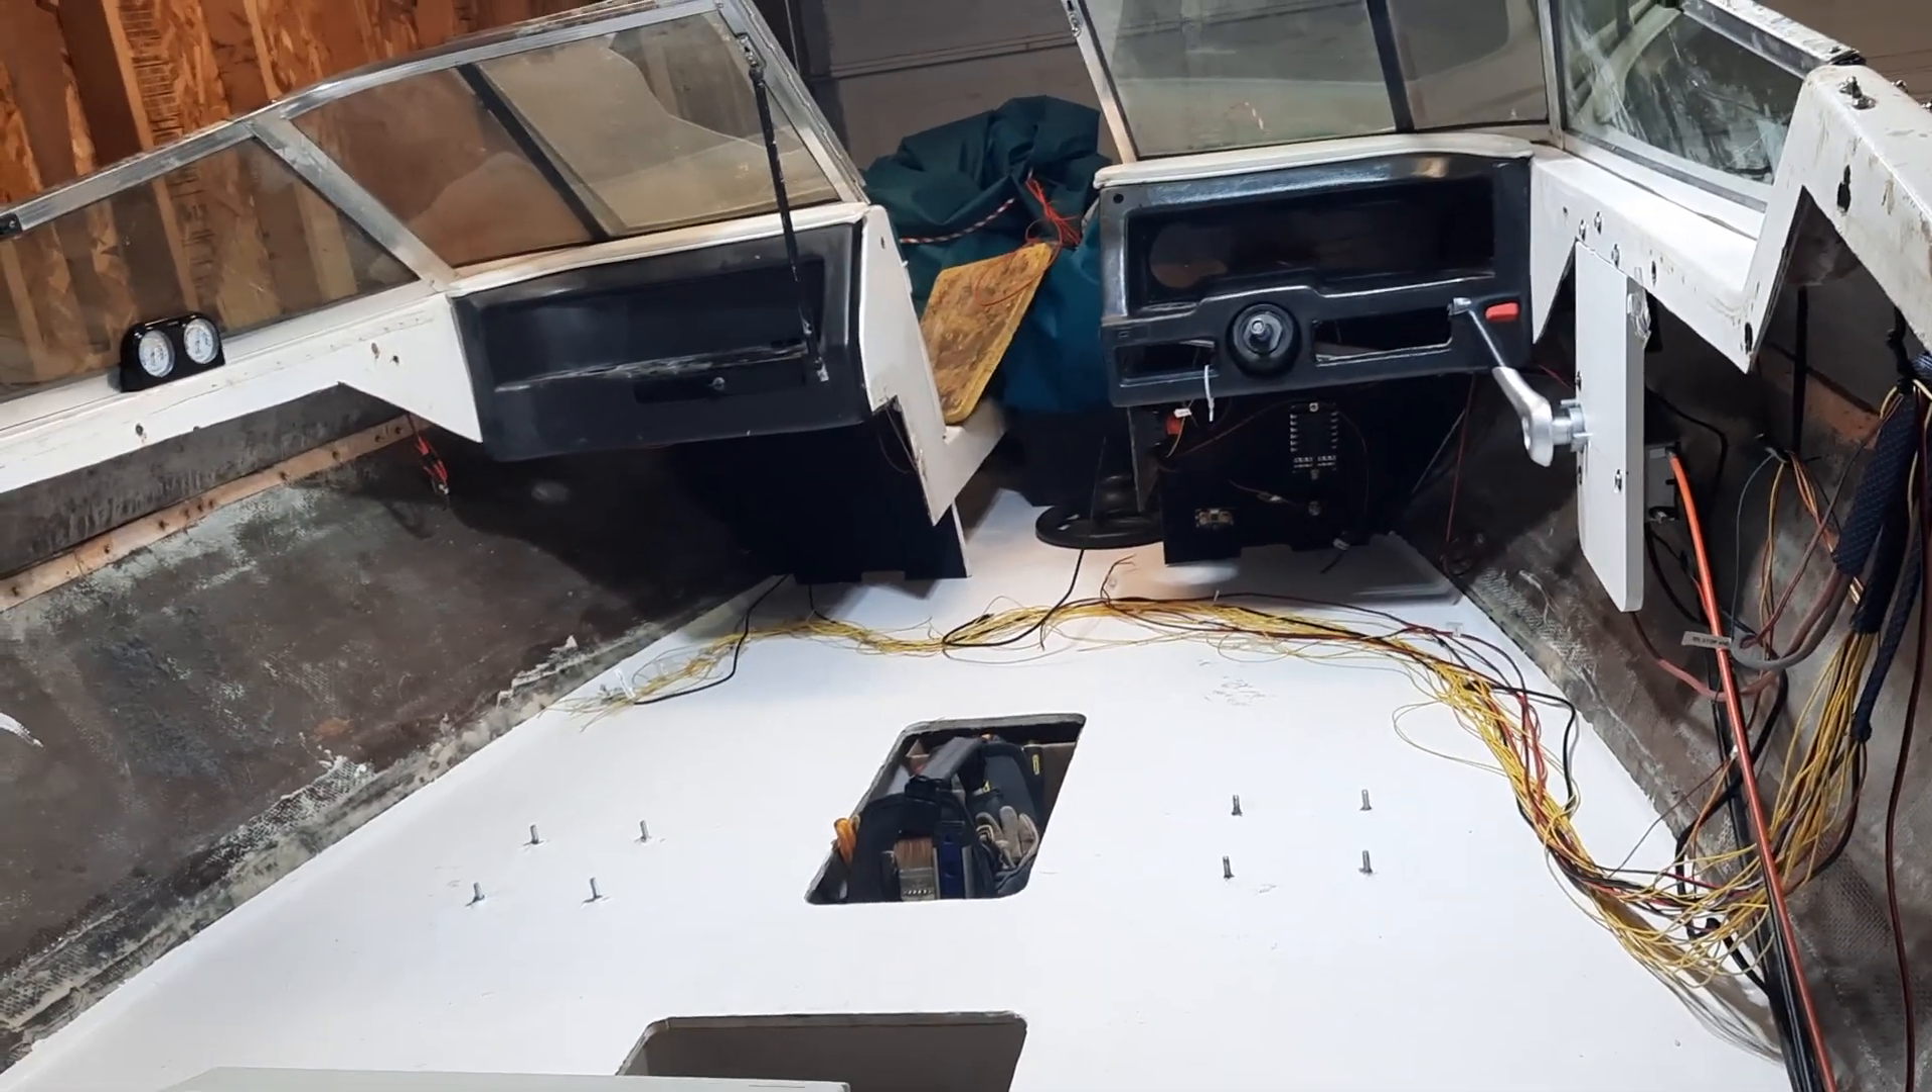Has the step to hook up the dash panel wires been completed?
No.